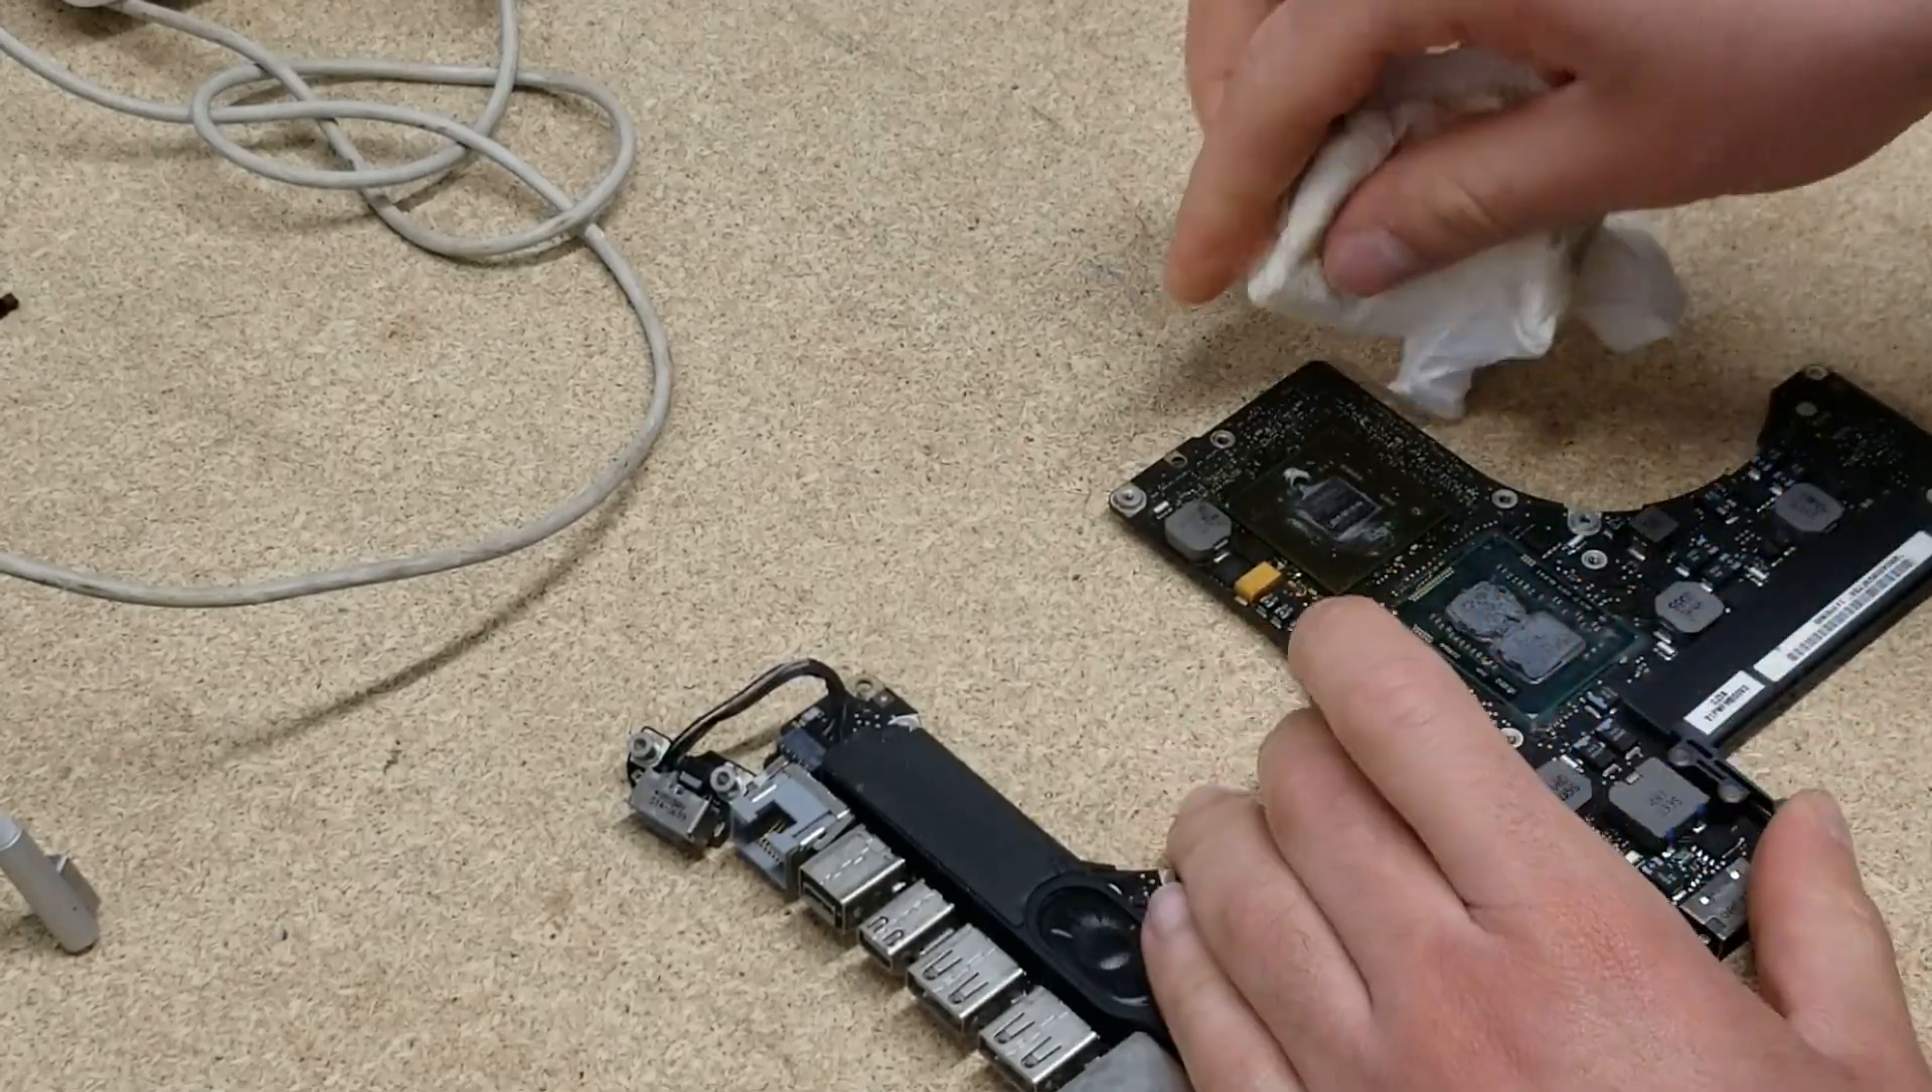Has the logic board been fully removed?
Yes.